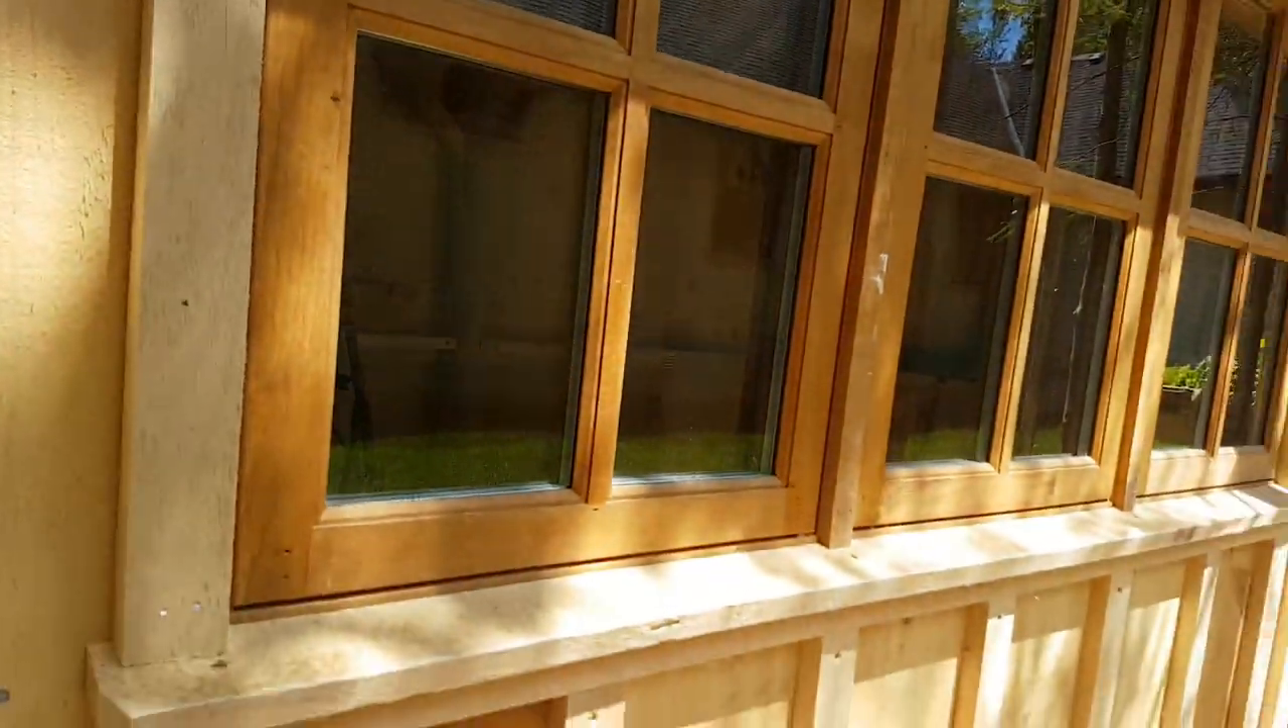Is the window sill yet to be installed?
No.